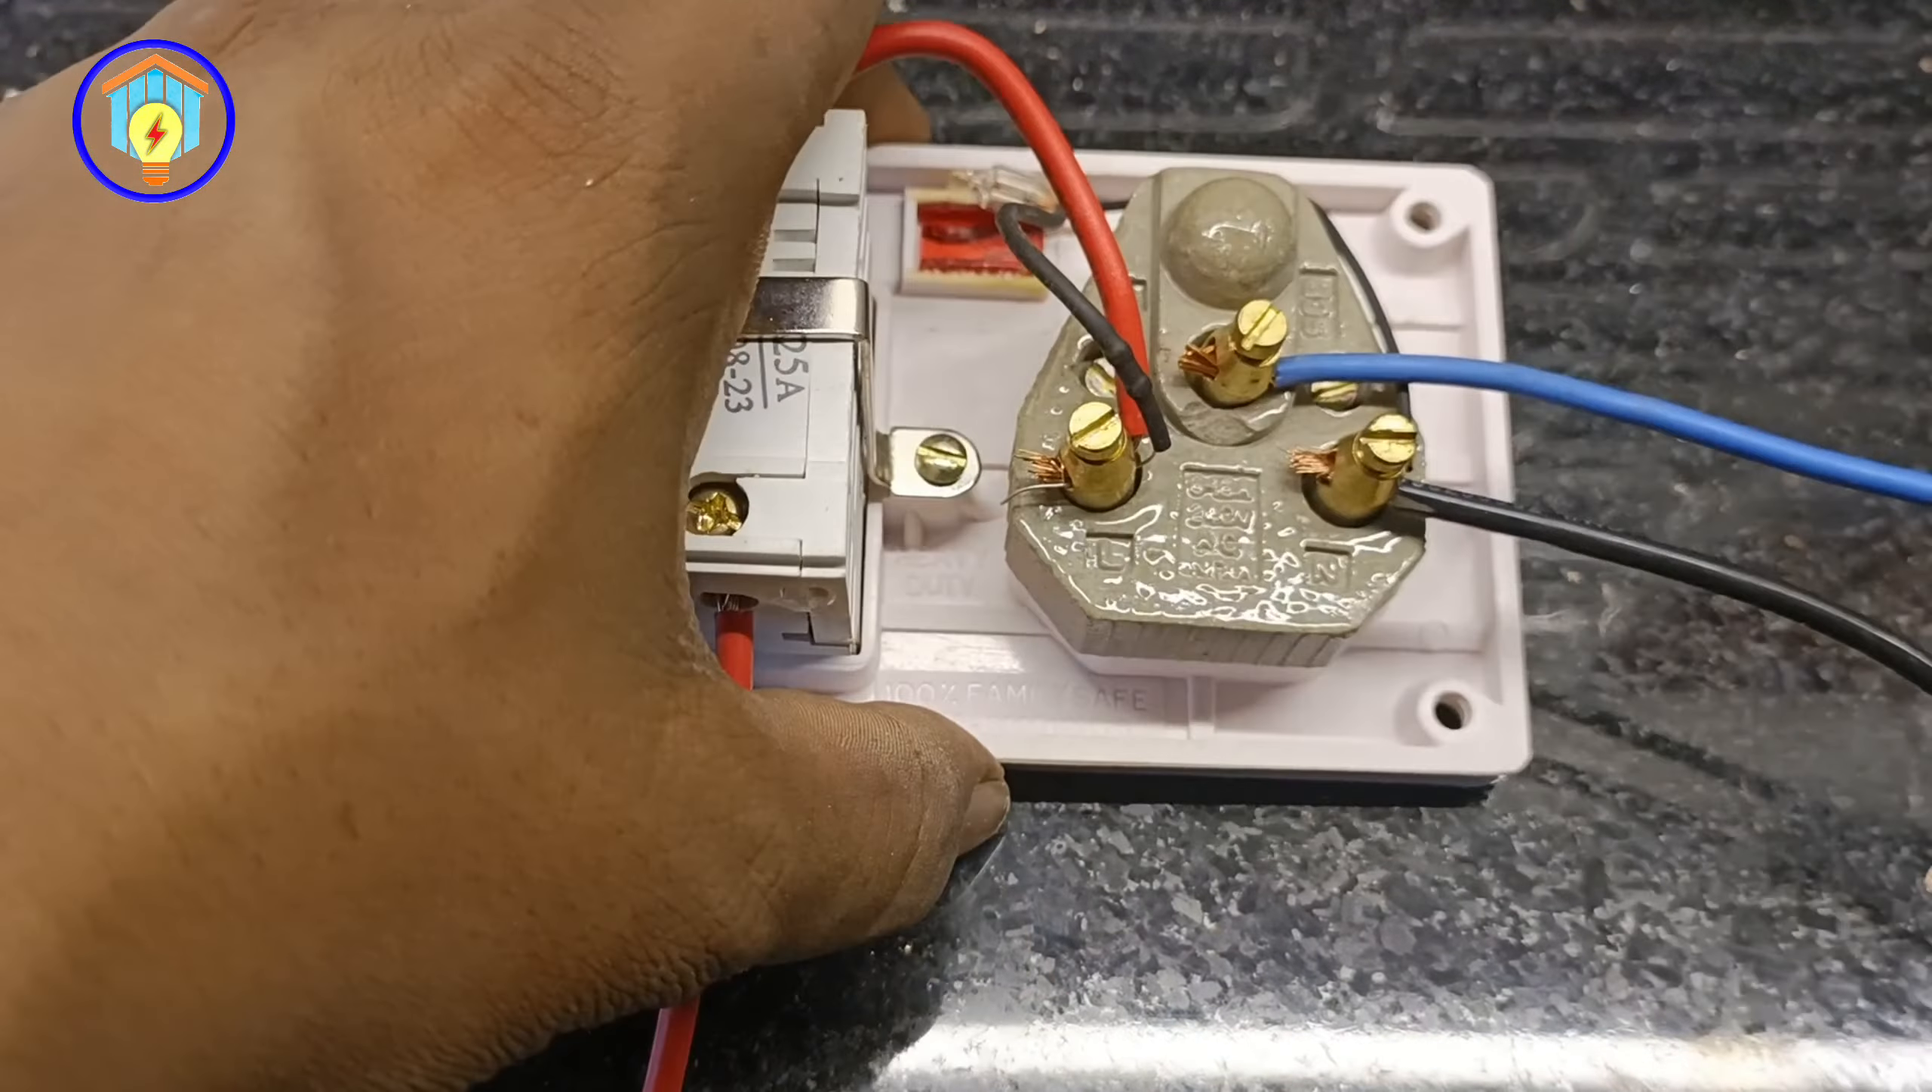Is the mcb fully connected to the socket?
Yes.